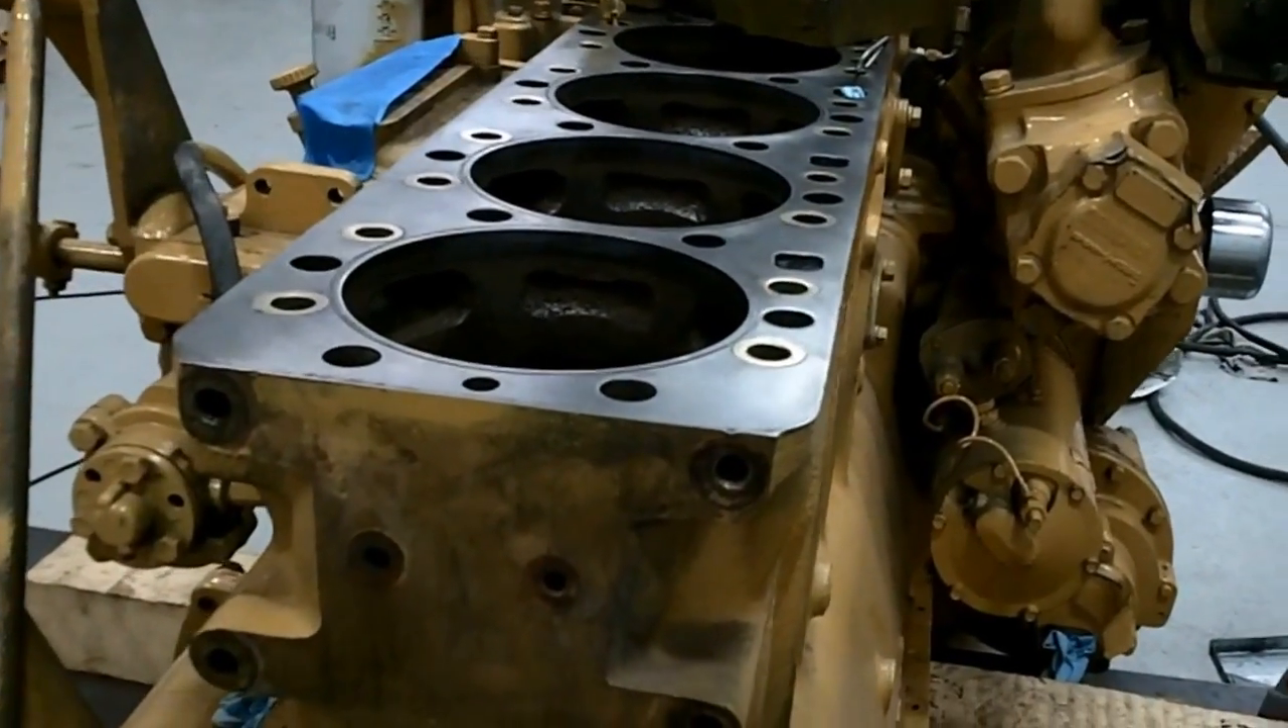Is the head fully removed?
Yes.